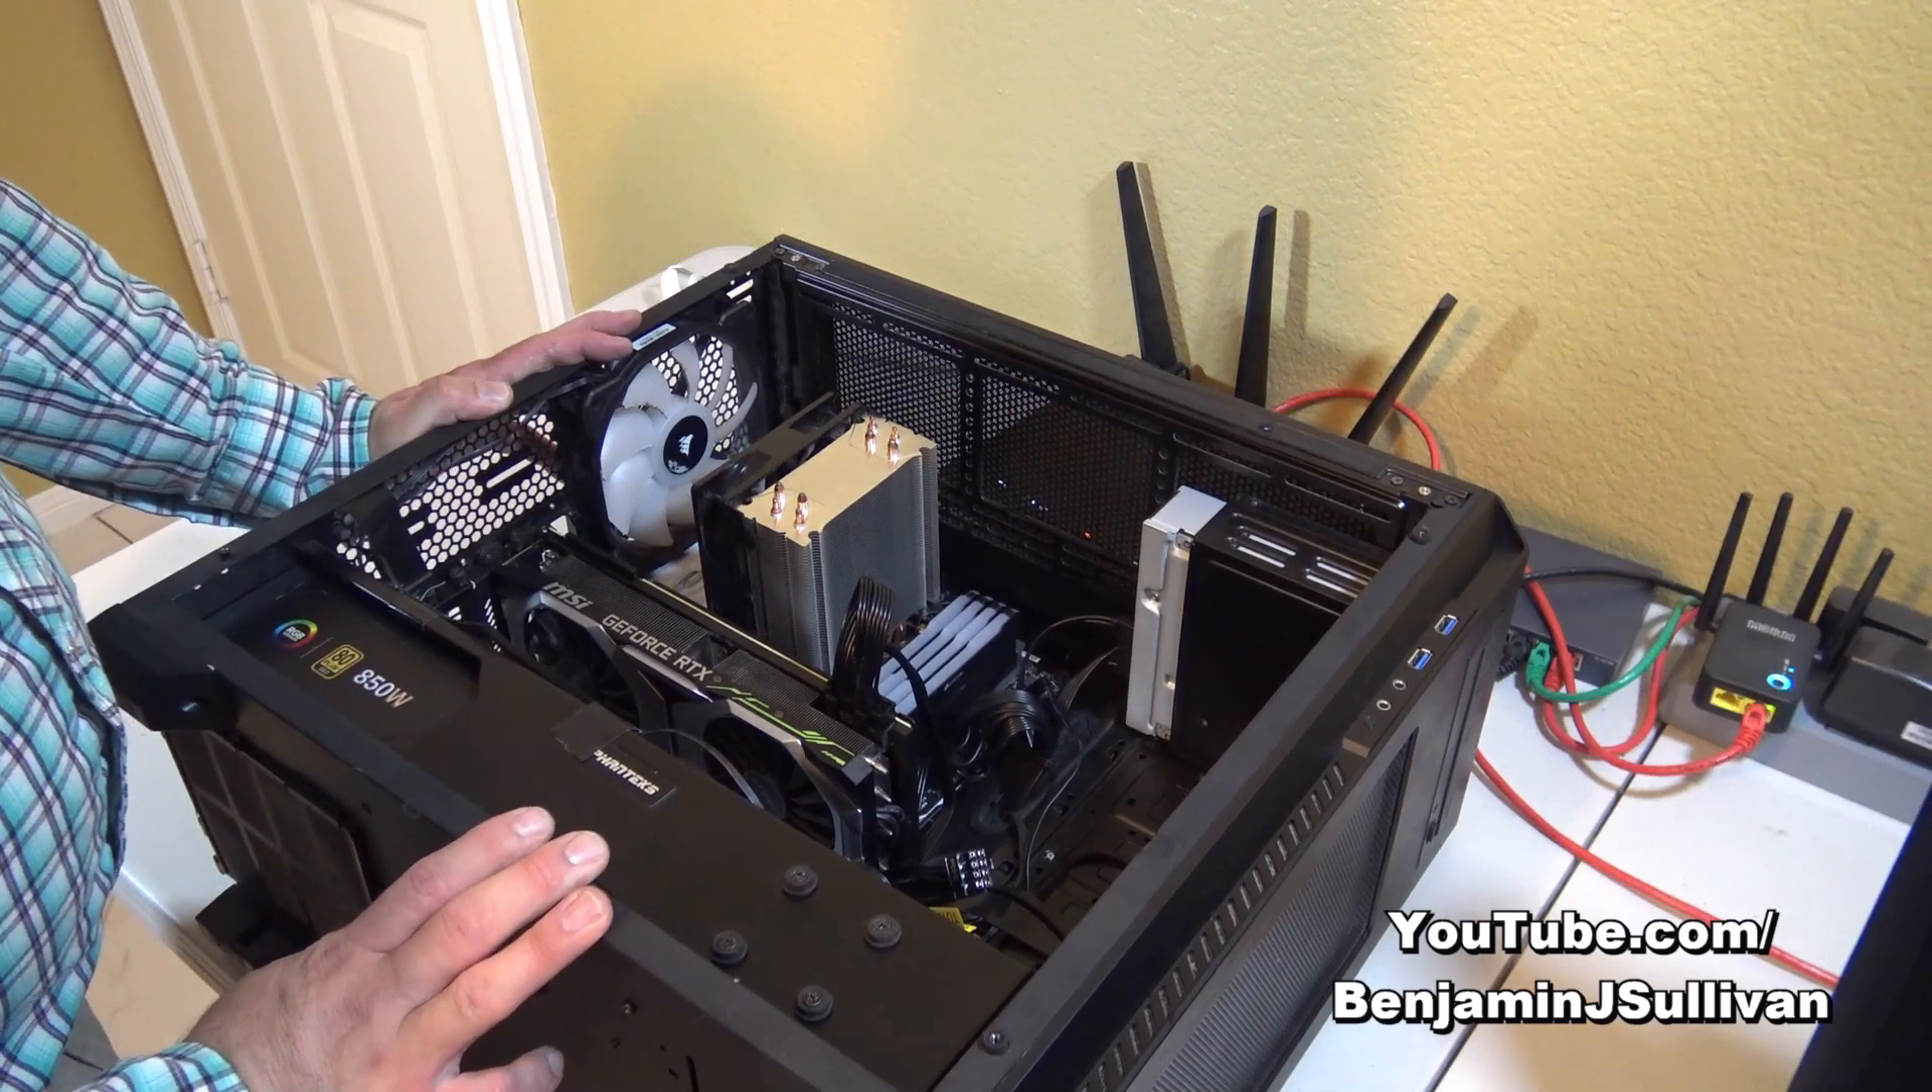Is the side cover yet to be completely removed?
No.